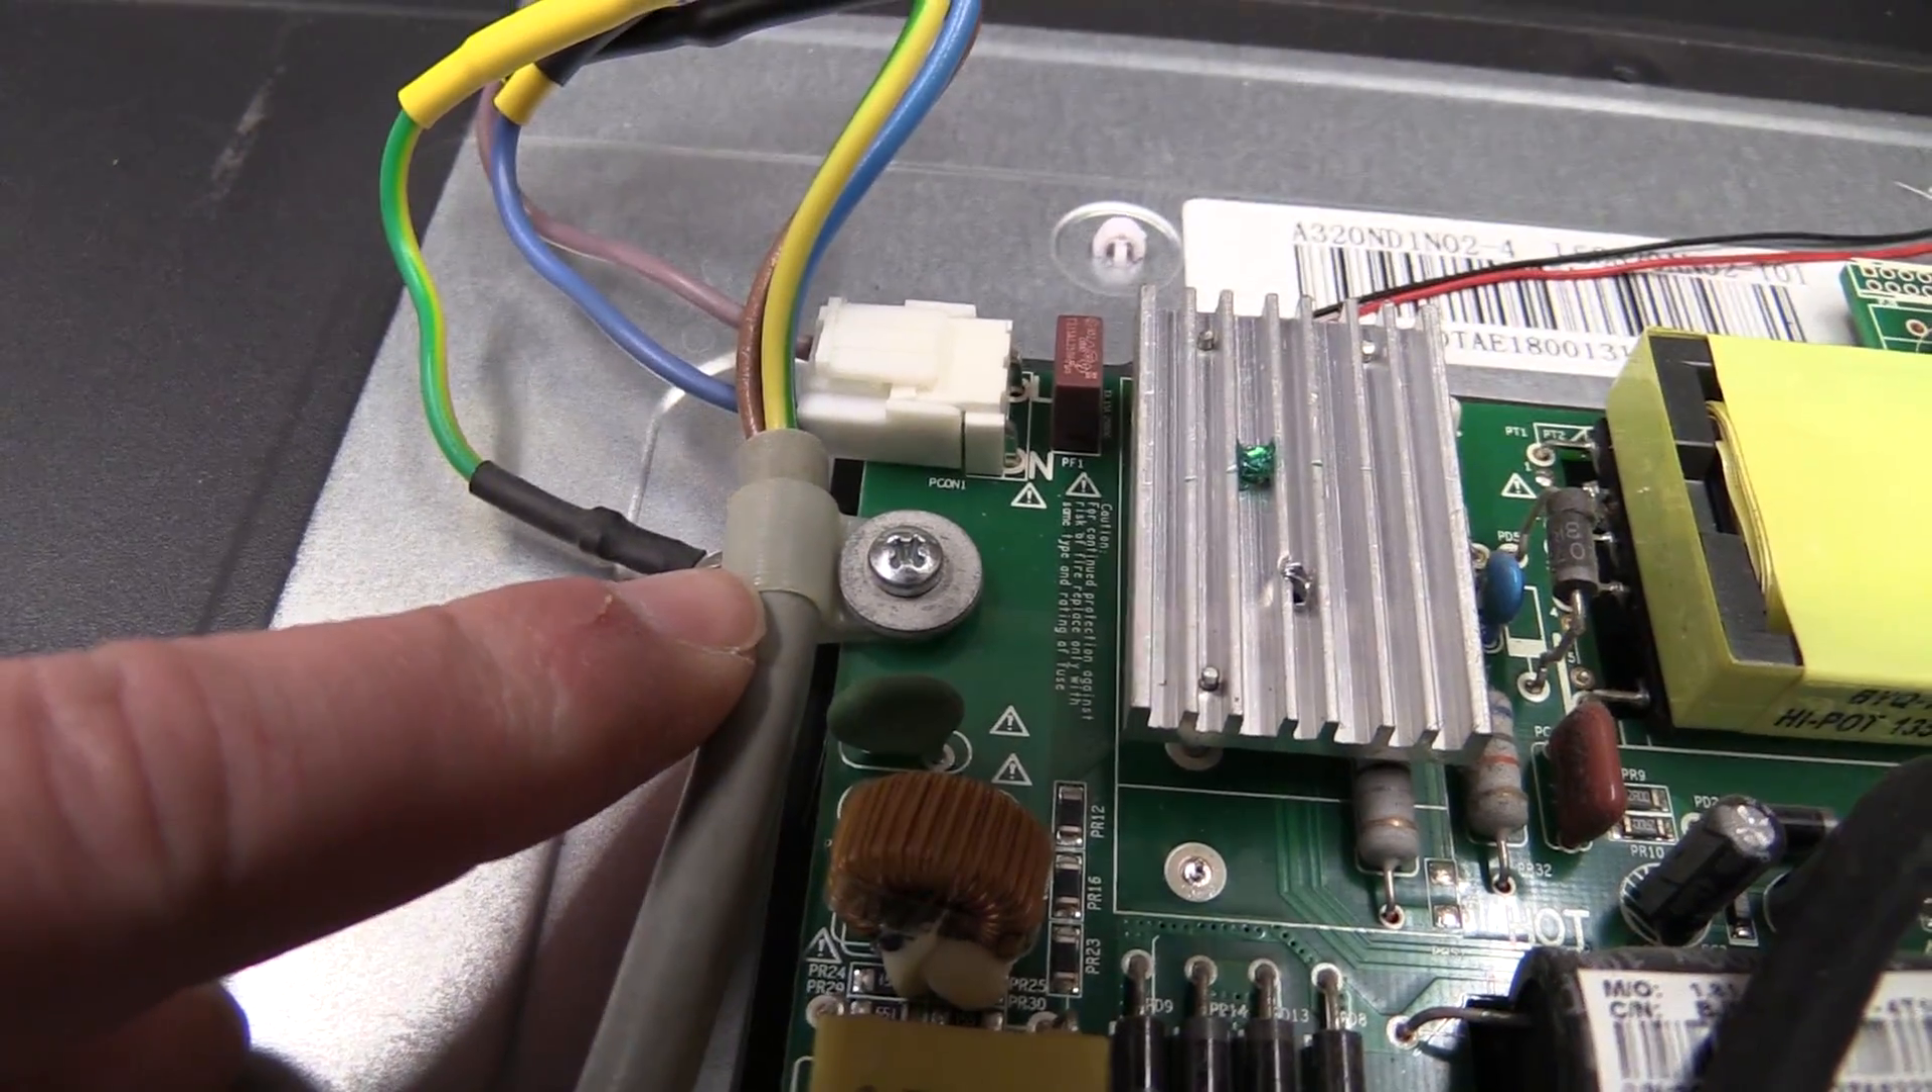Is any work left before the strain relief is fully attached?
No.